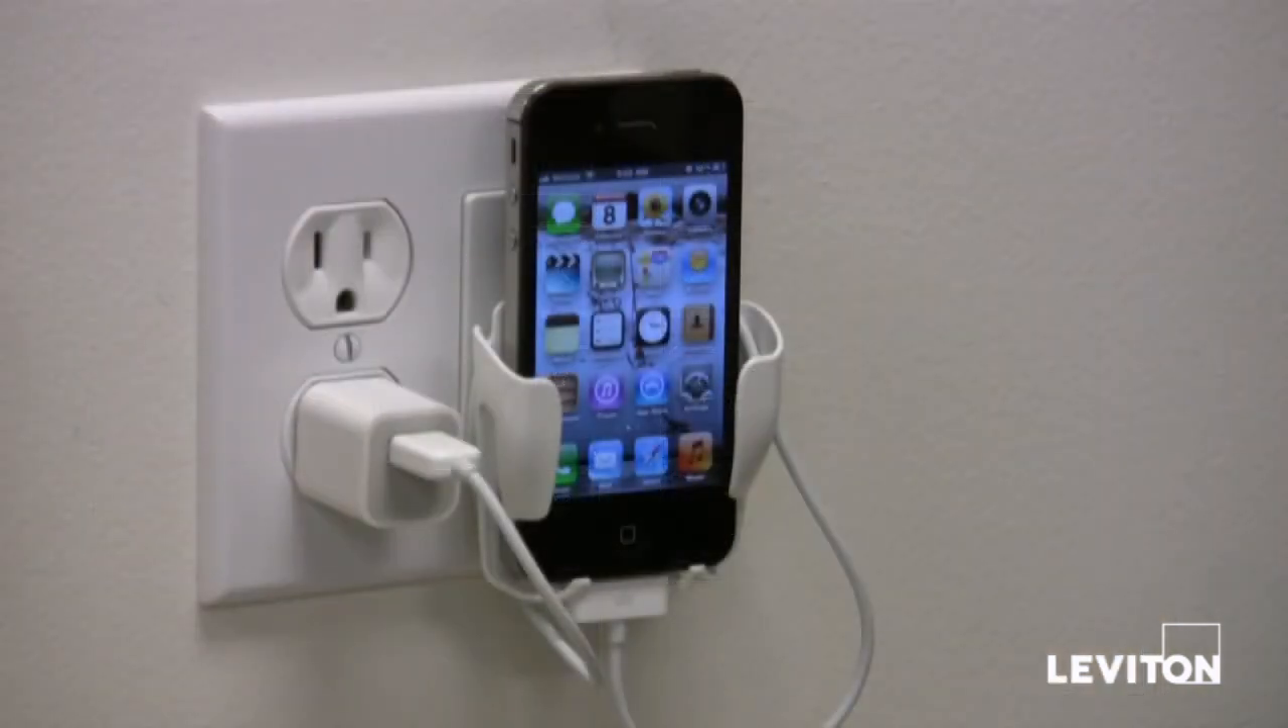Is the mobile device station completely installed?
Yes.